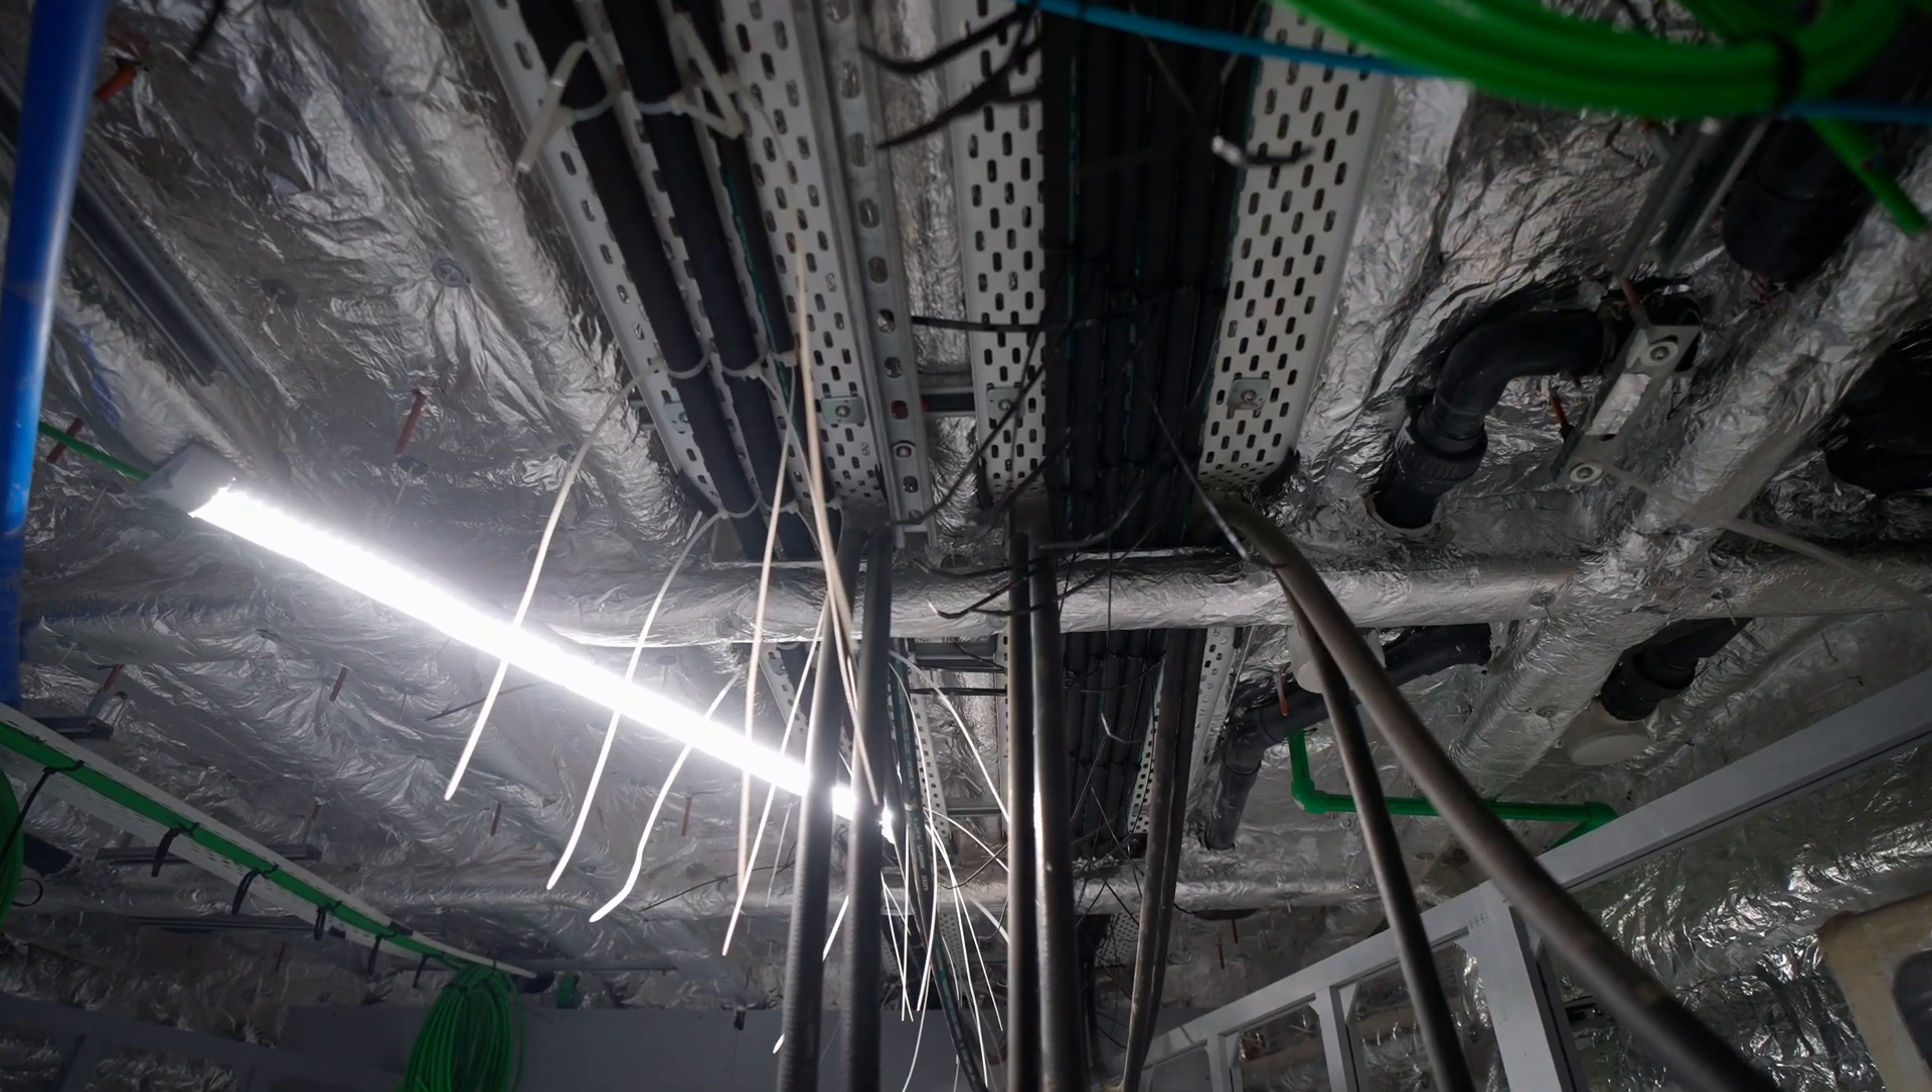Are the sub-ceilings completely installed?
No.